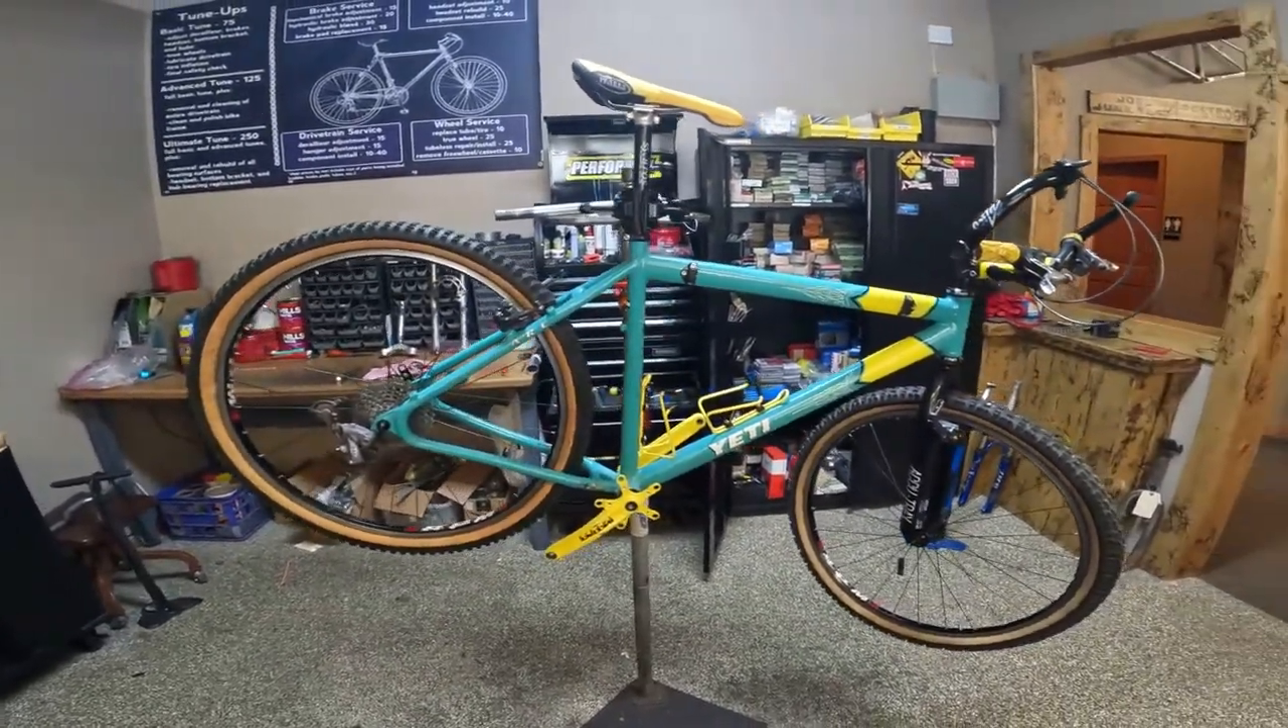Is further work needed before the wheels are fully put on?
No.